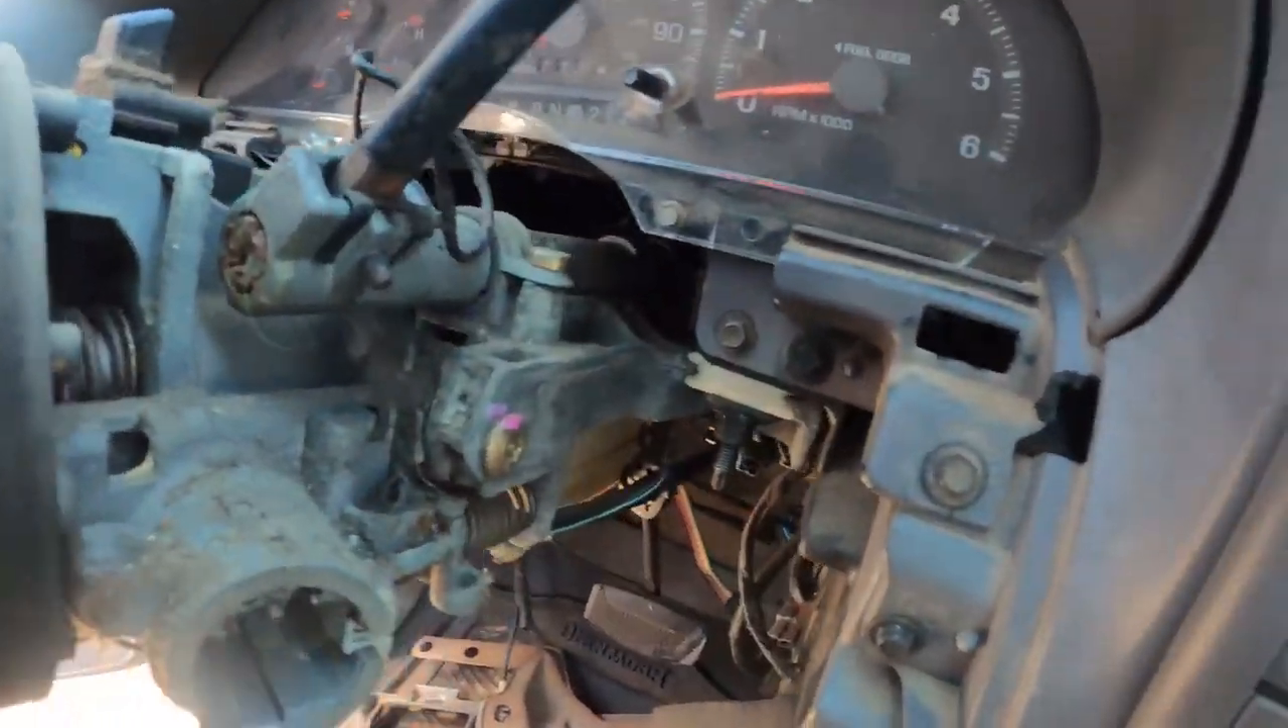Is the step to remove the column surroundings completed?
Yes.